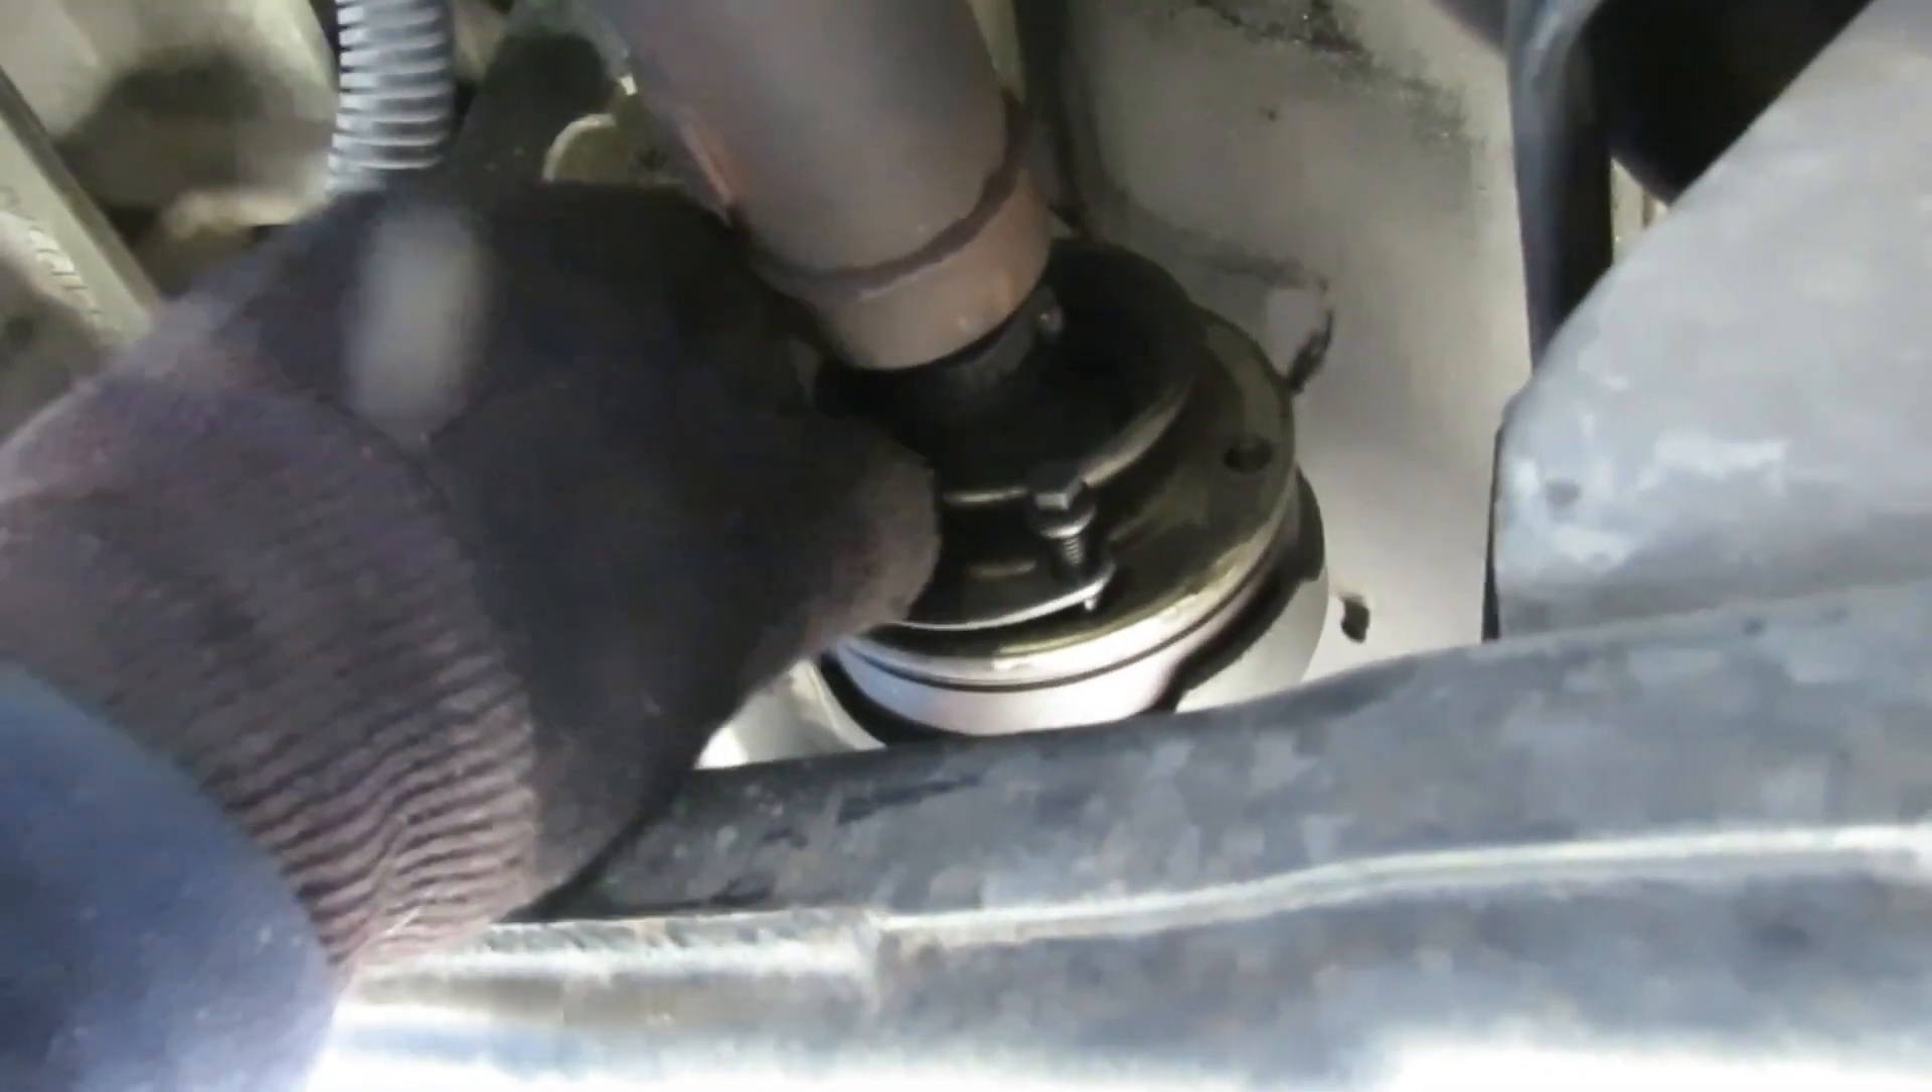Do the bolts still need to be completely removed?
Yes.